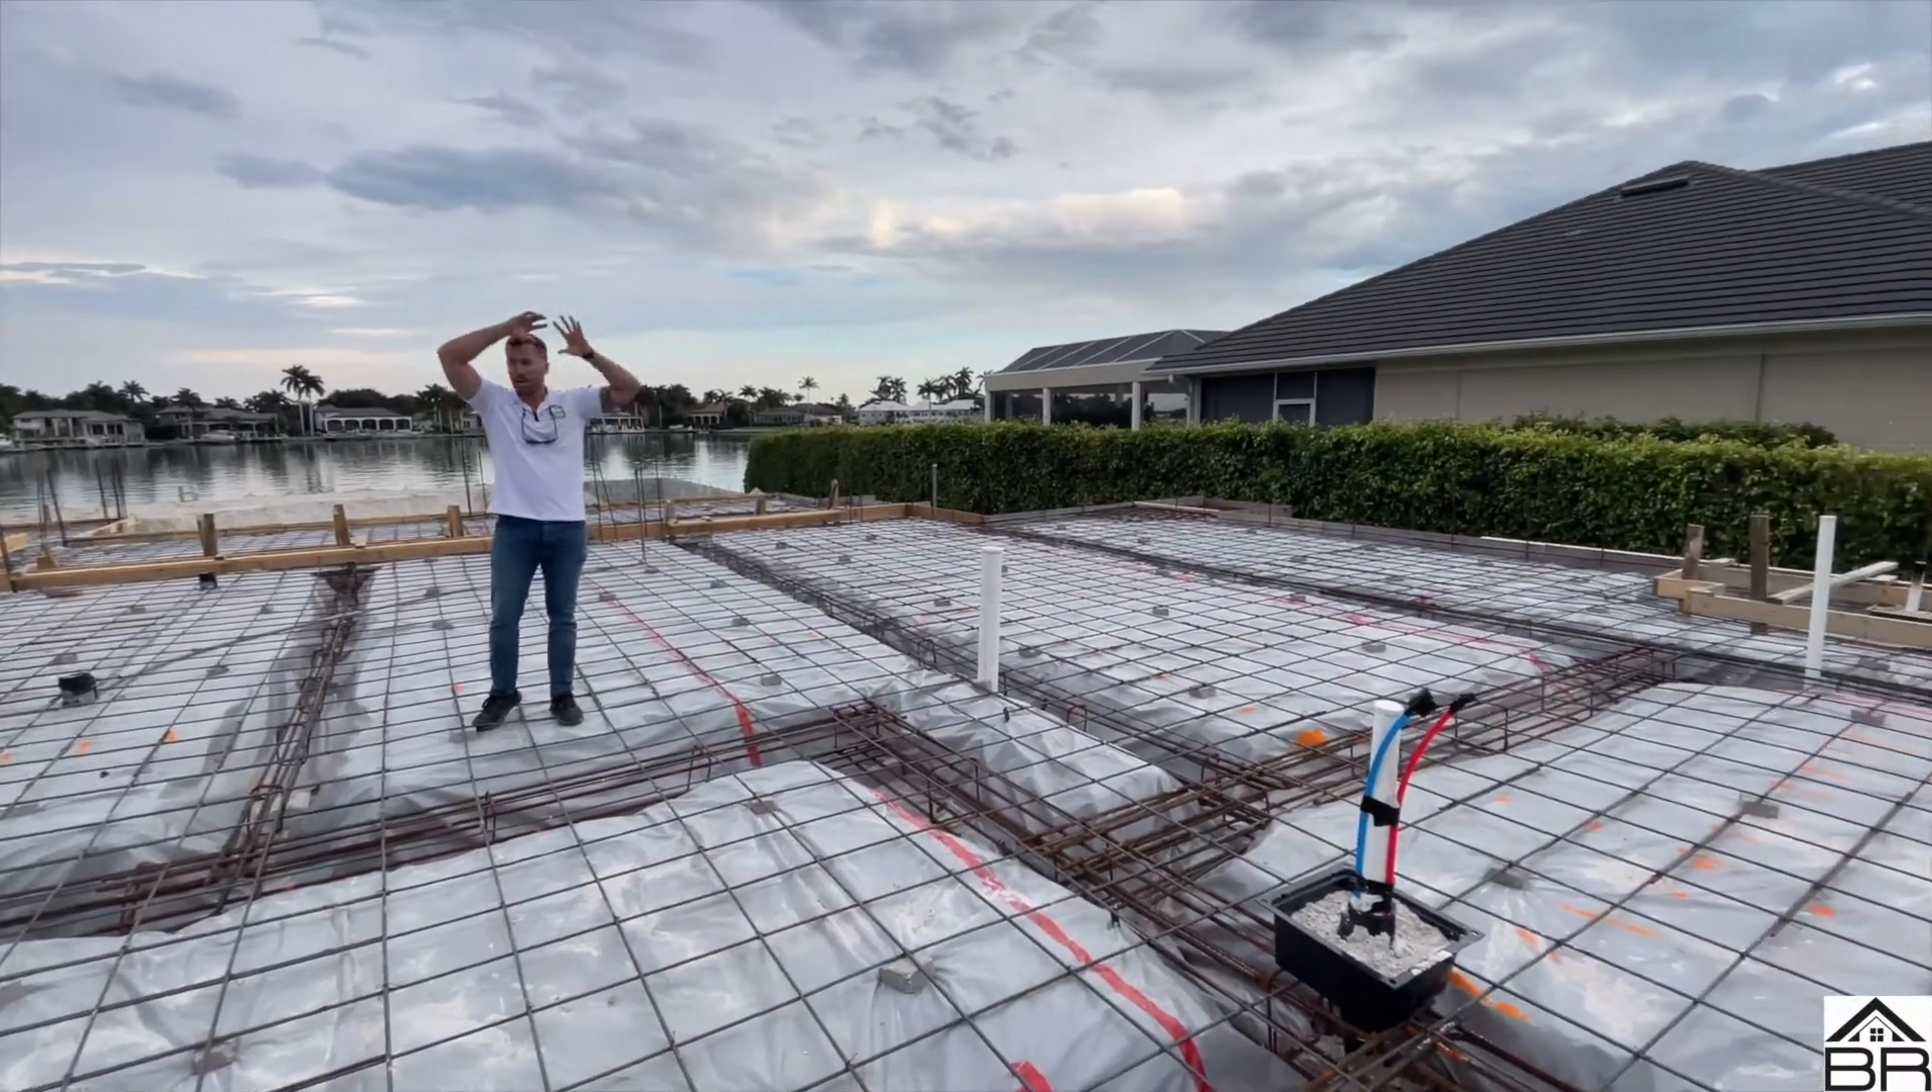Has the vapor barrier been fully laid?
Yes.